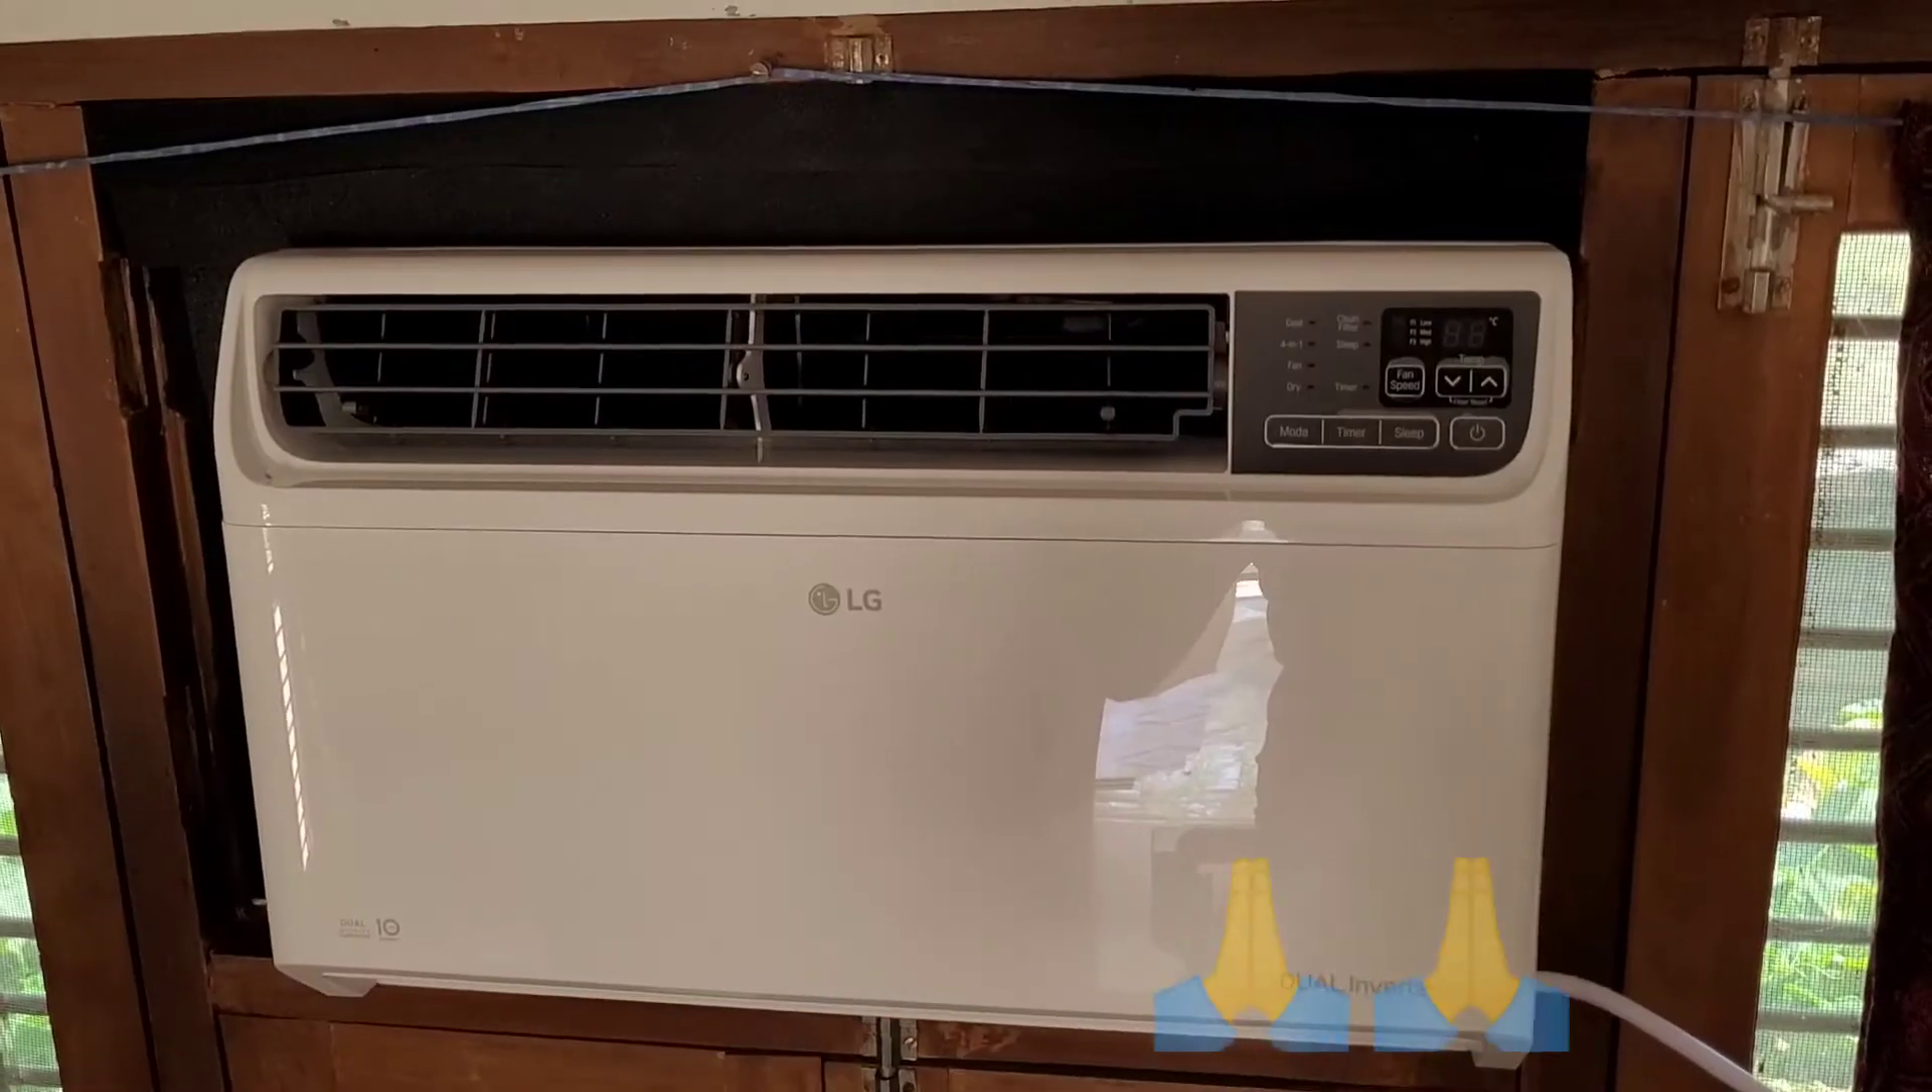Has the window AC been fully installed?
Yes.